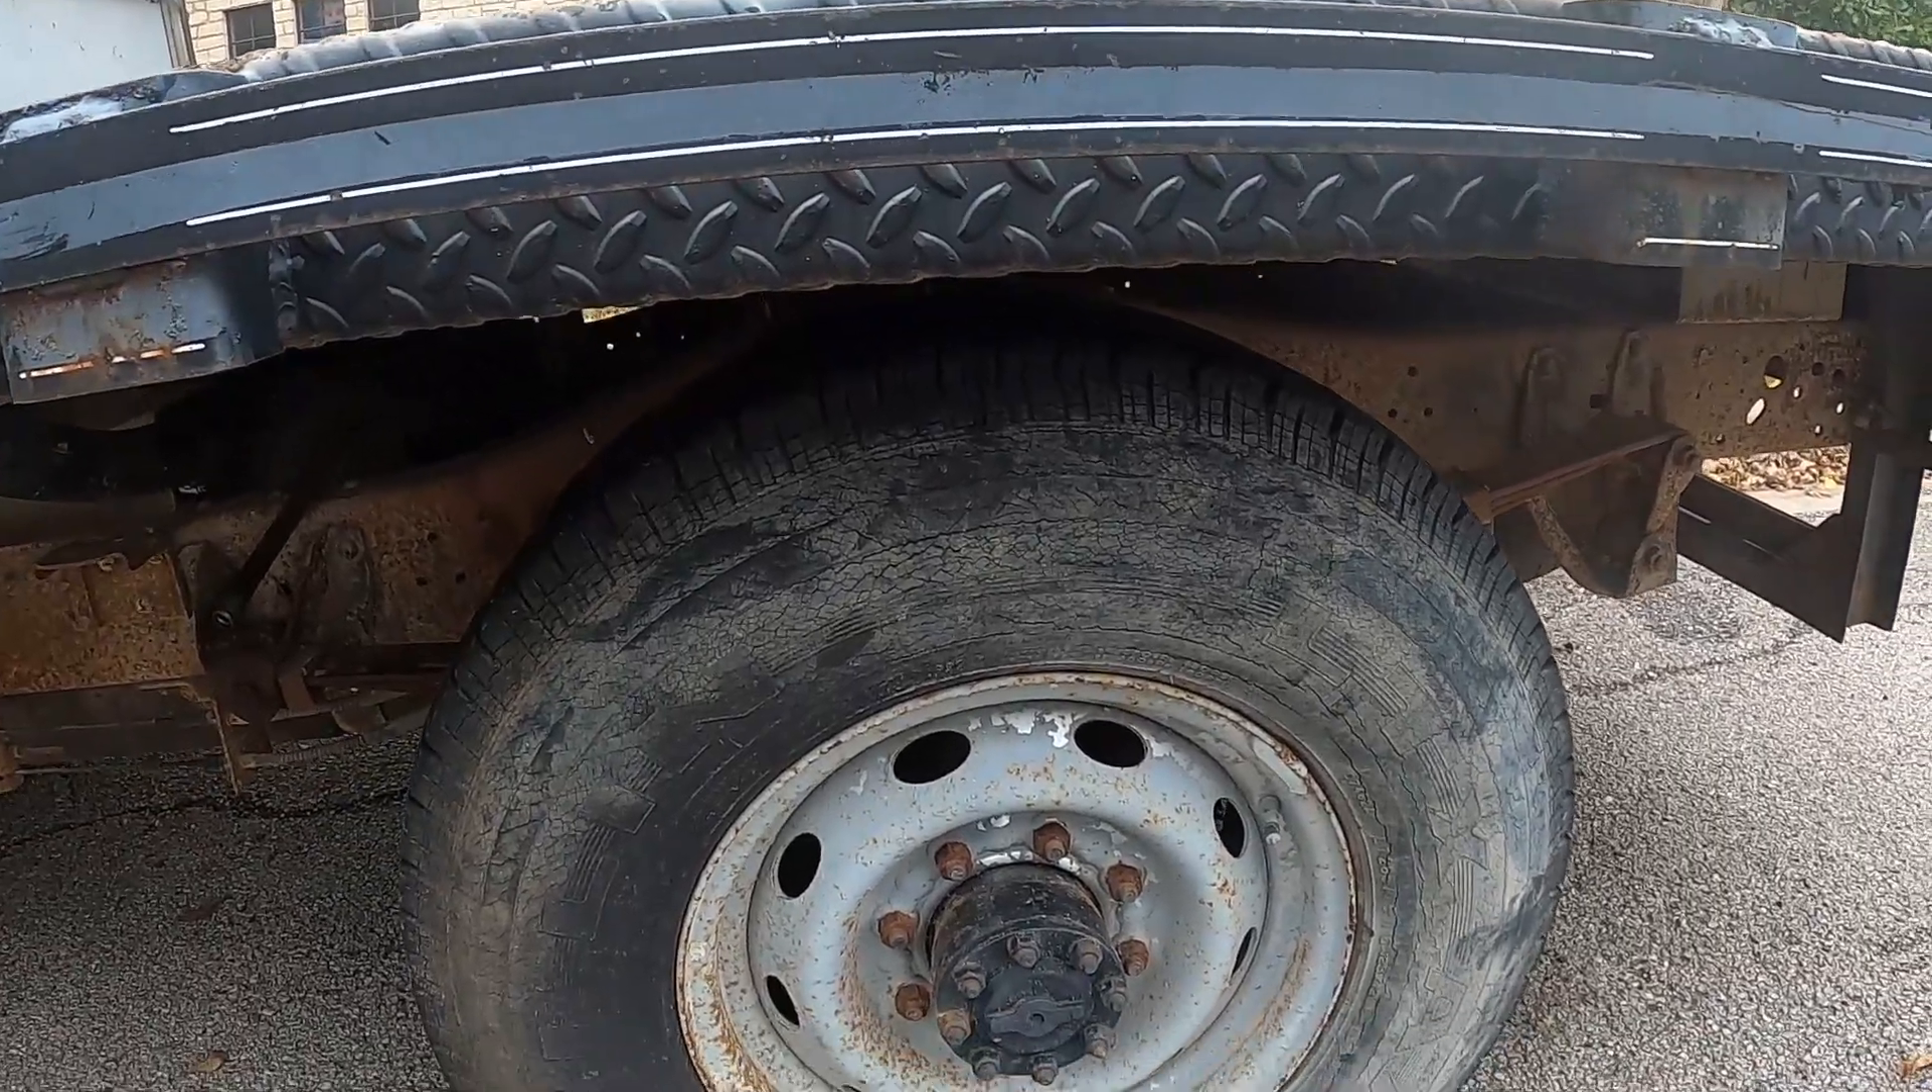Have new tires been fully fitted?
No.